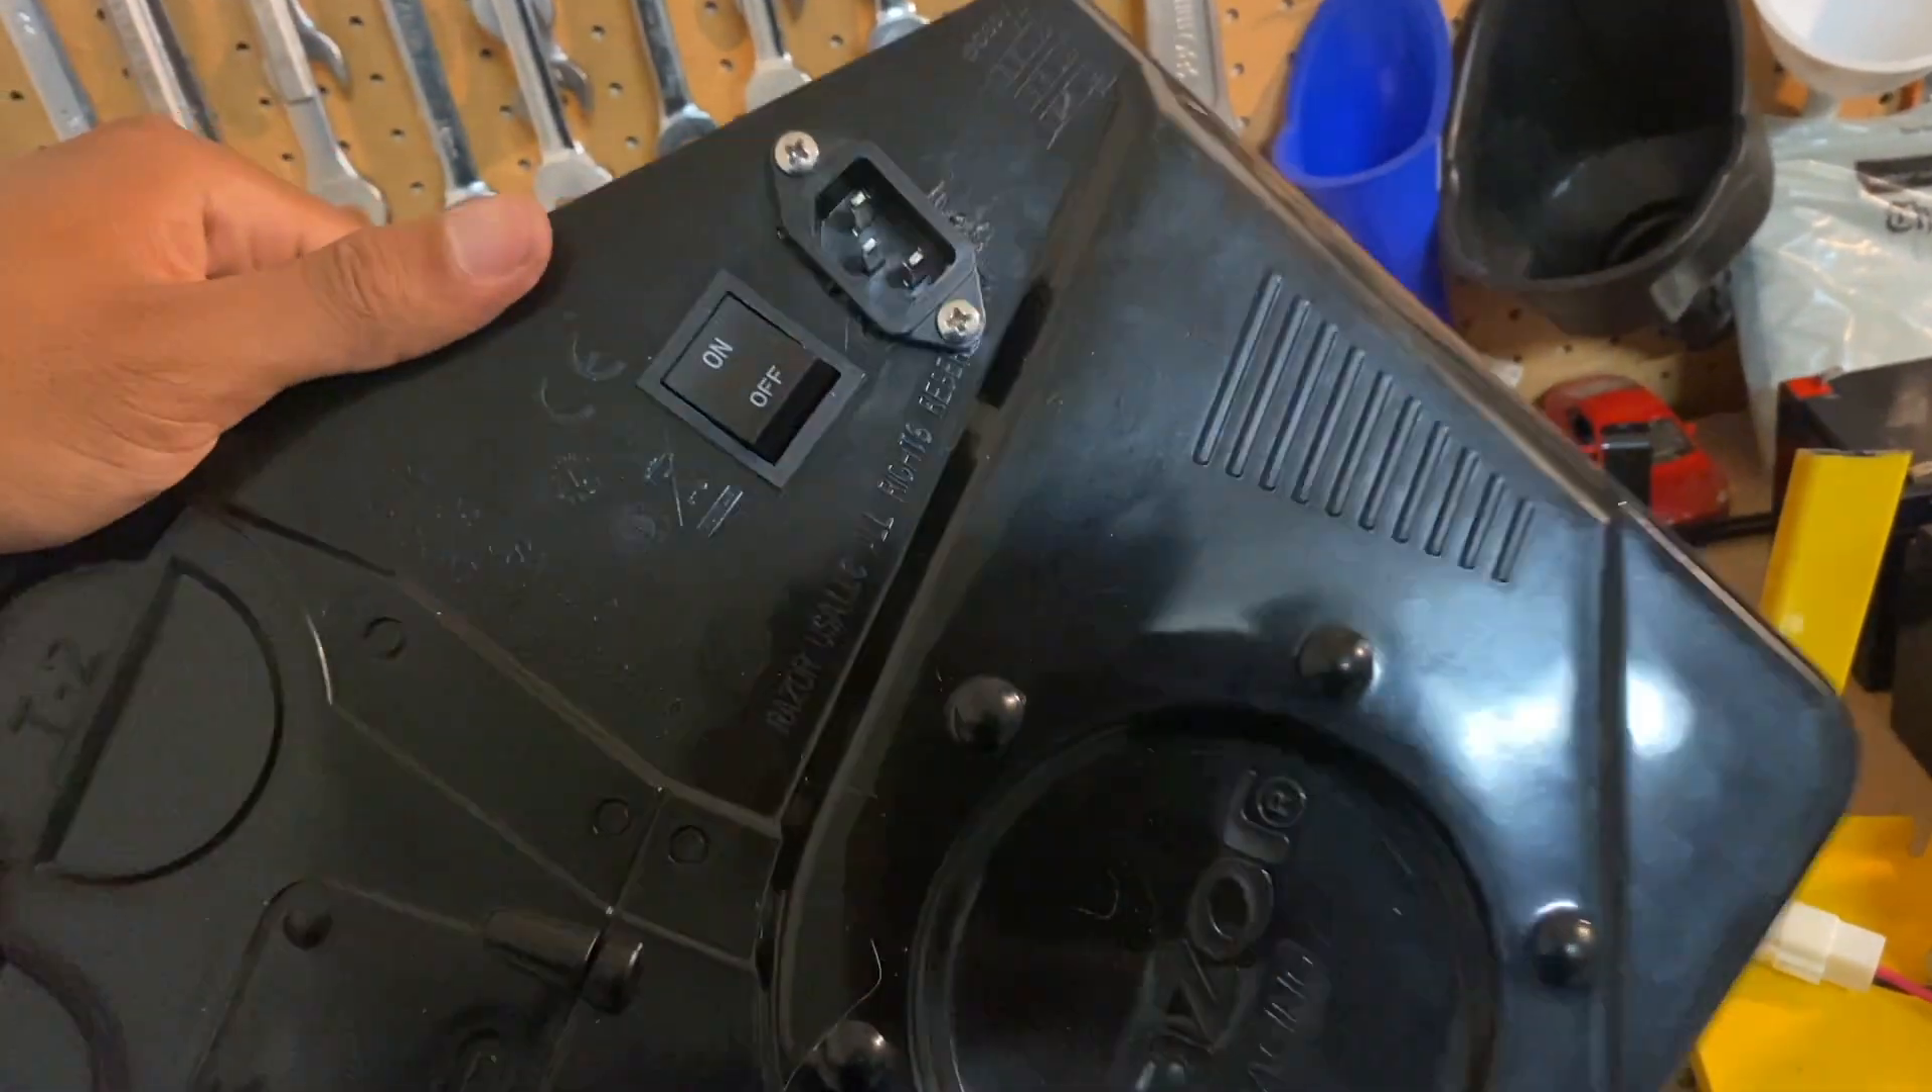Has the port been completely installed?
Yes.